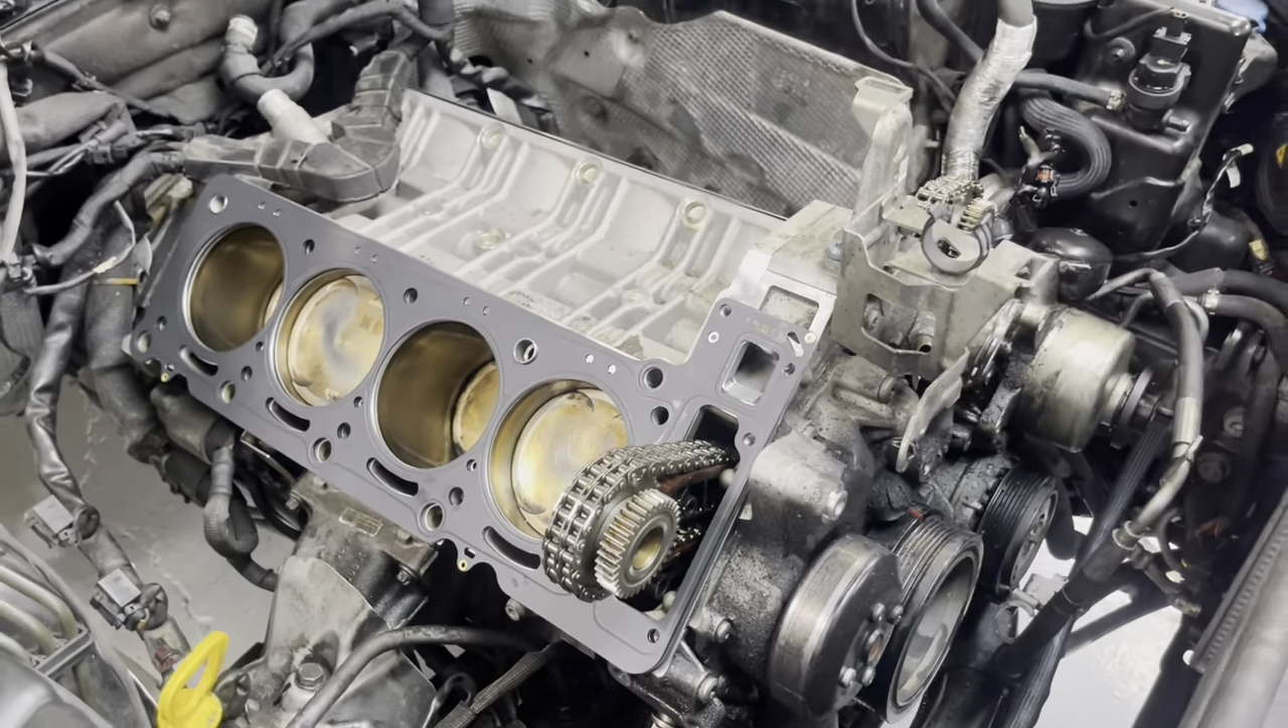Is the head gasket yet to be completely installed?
No.